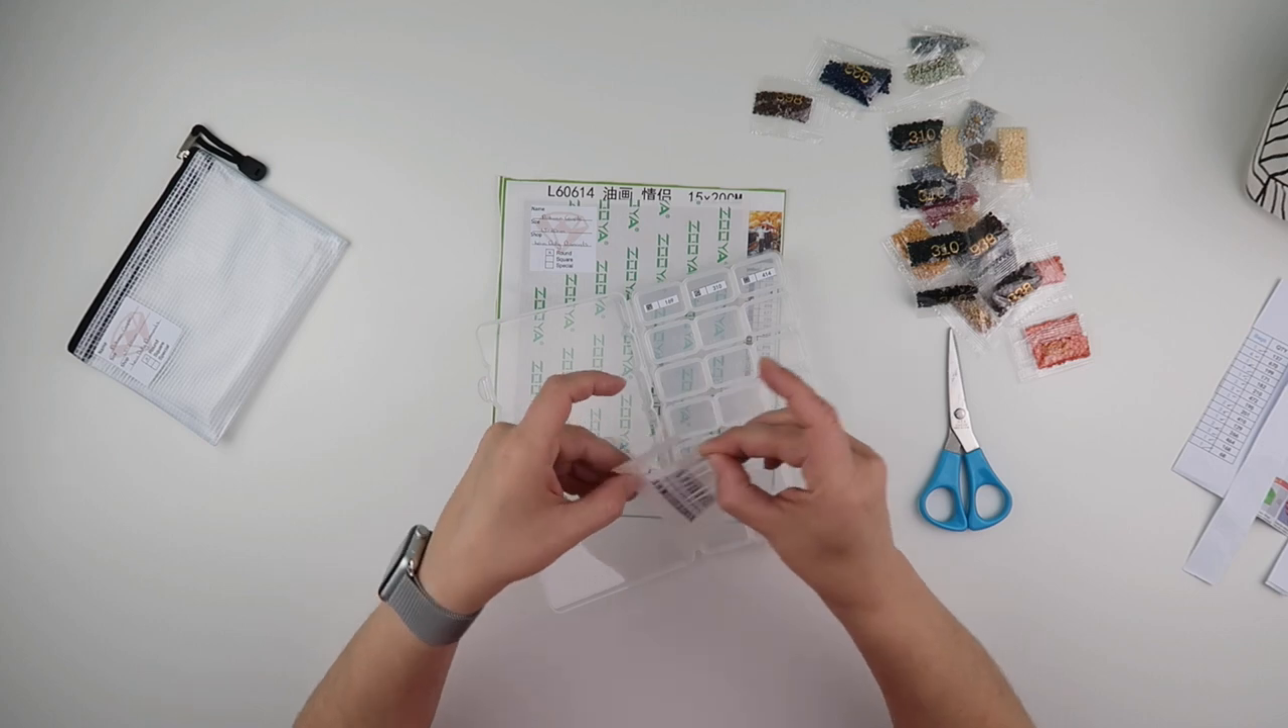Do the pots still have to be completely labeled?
Yes.